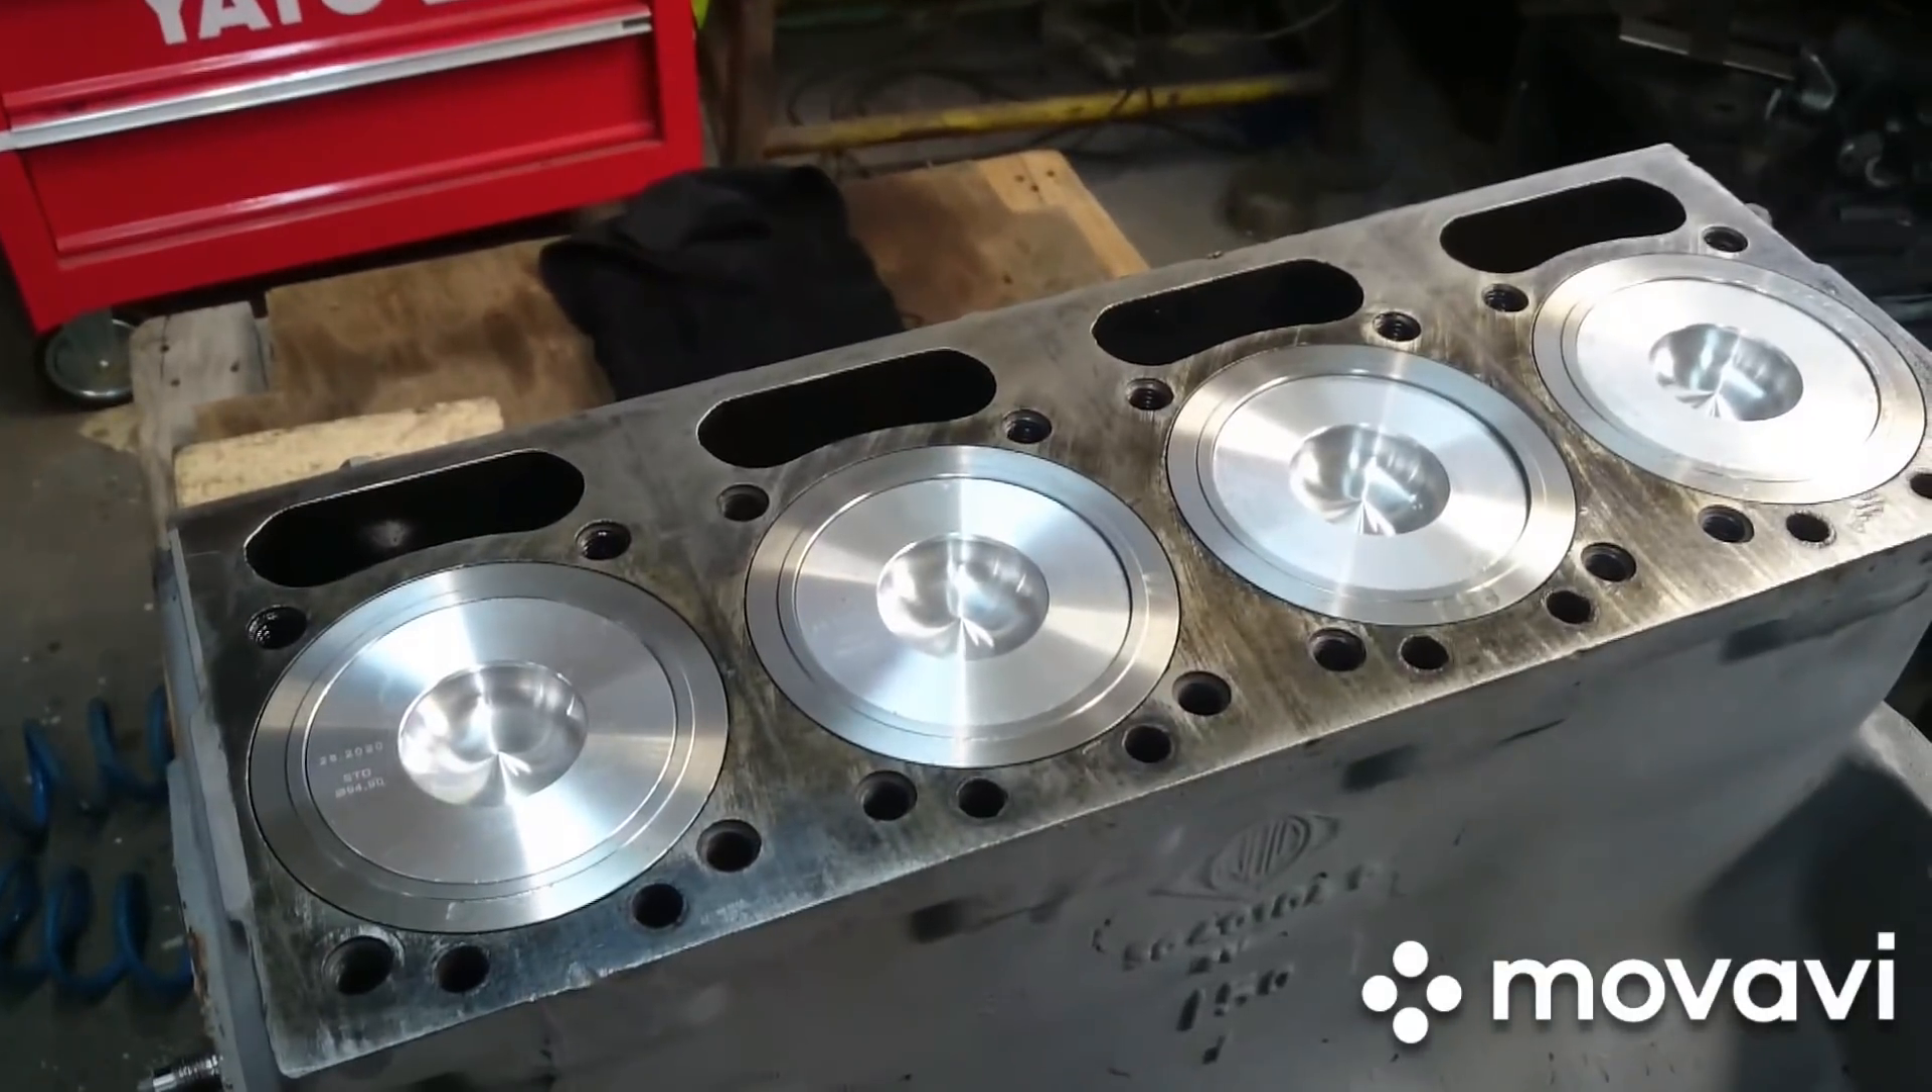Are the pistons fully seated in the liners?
Yes.